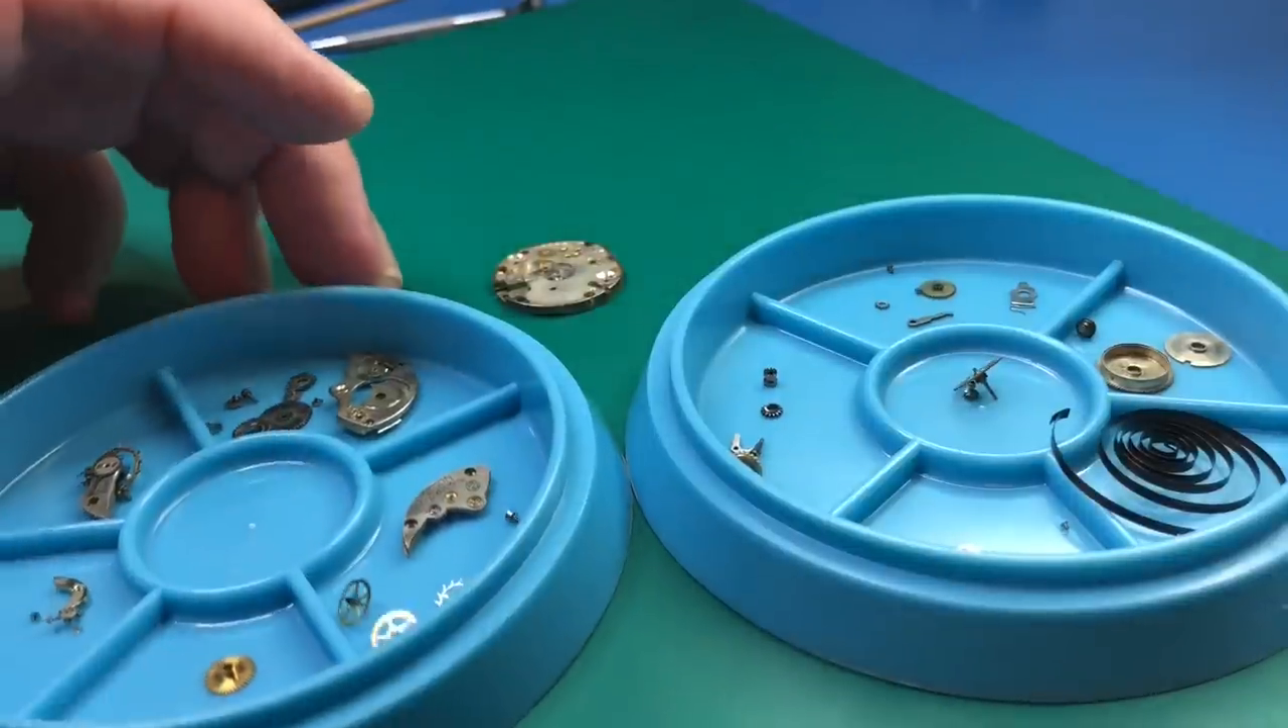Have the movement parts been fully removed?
Yes.